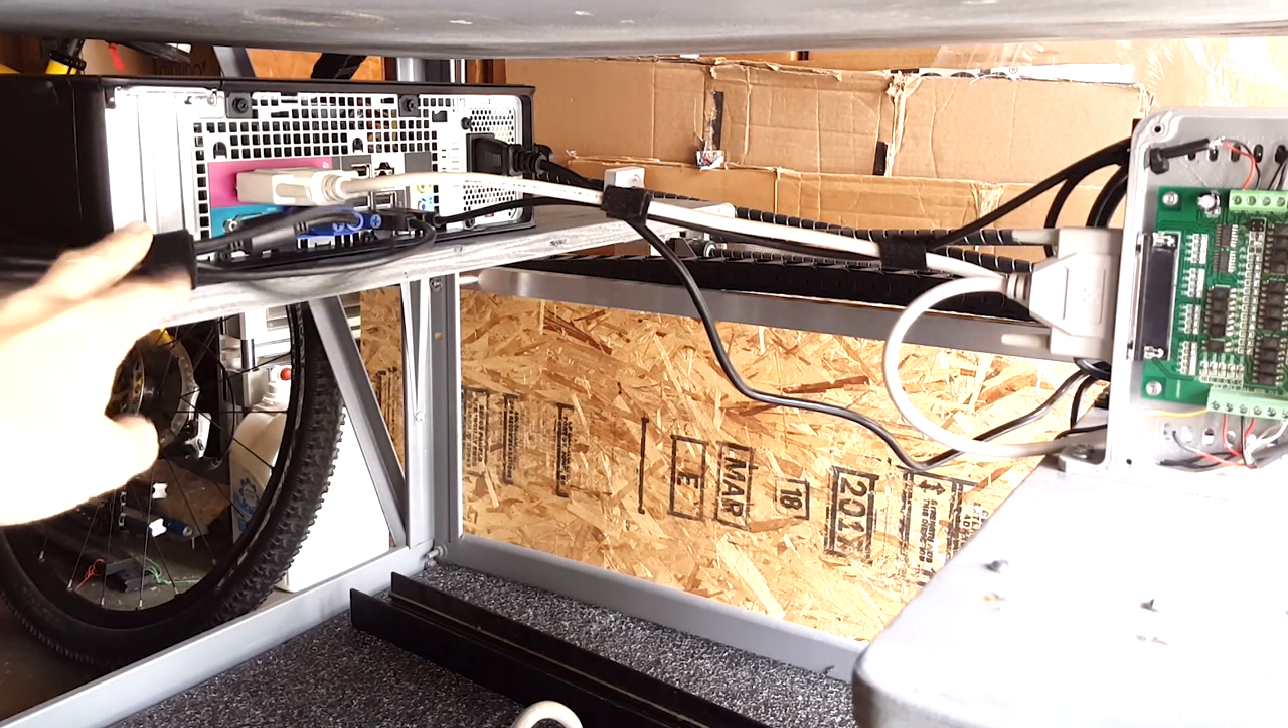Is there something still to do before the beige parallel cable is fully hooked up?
No.